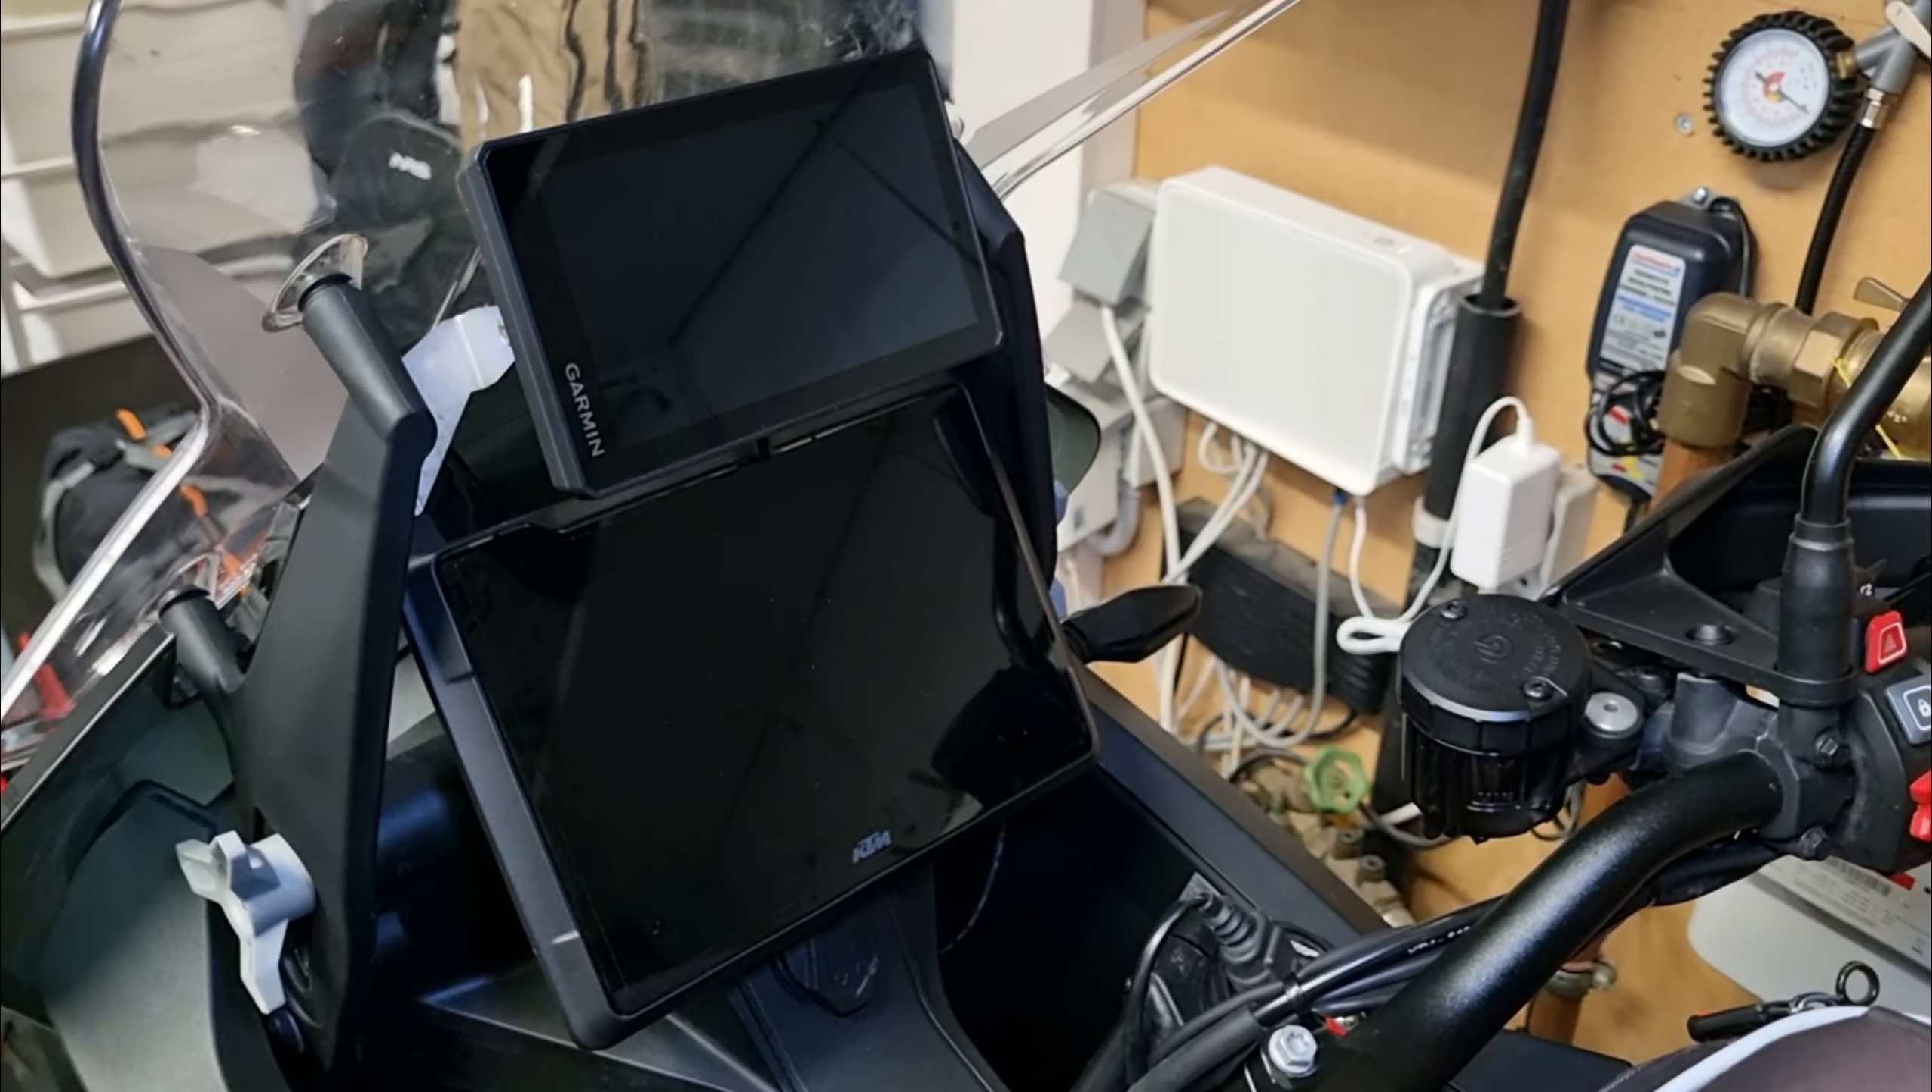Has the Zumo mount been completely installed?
Yes.